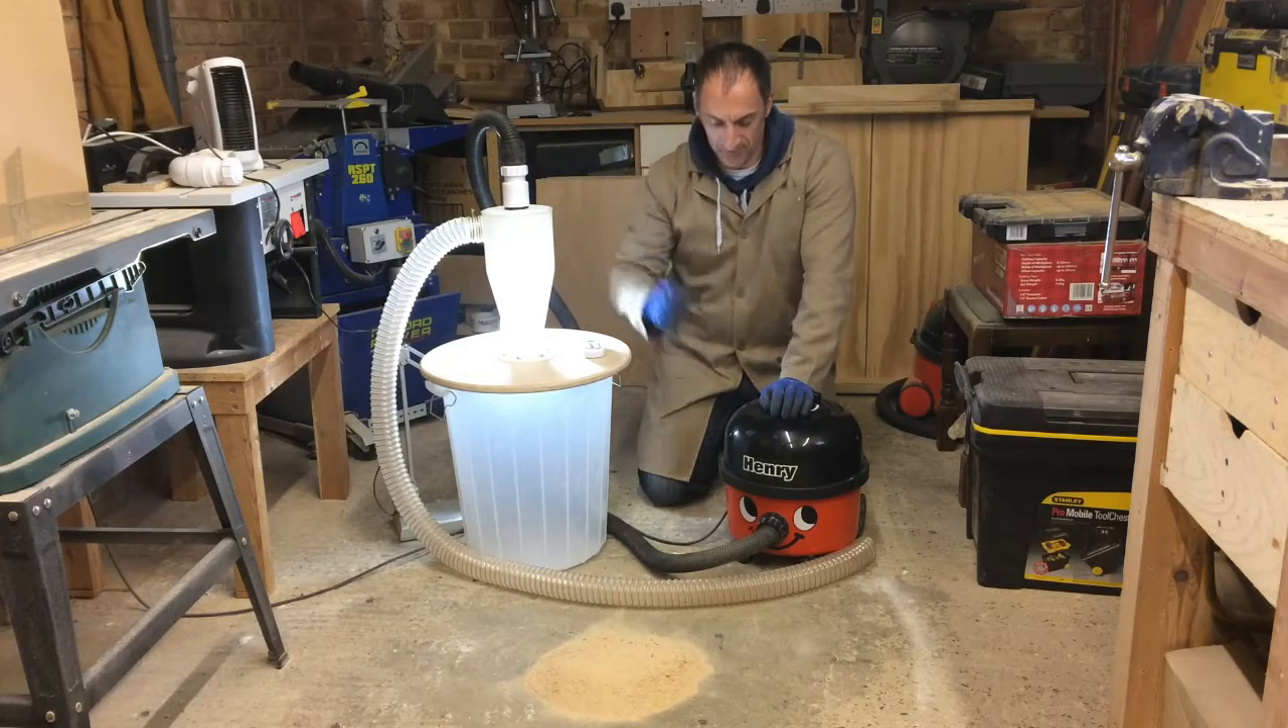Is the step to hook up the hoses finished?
Yes.